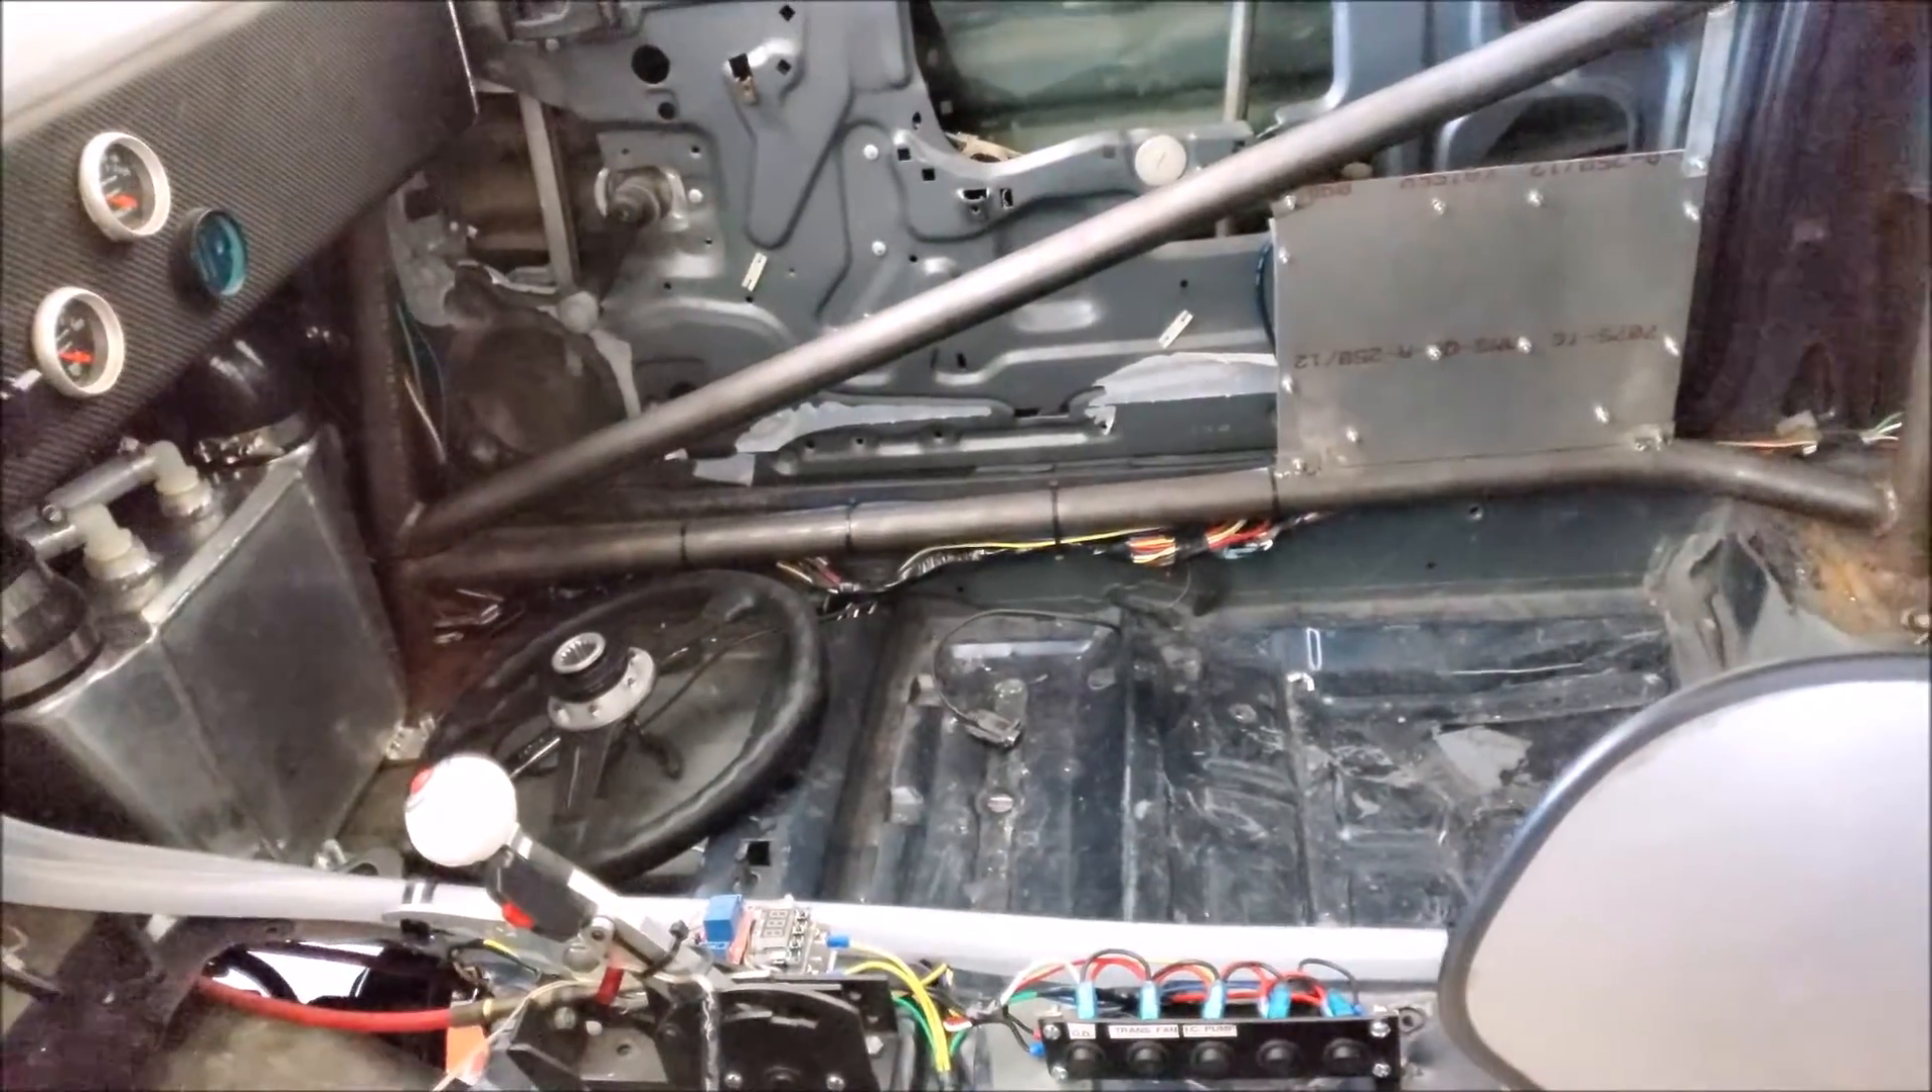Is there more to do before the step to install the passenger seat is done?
Yes.